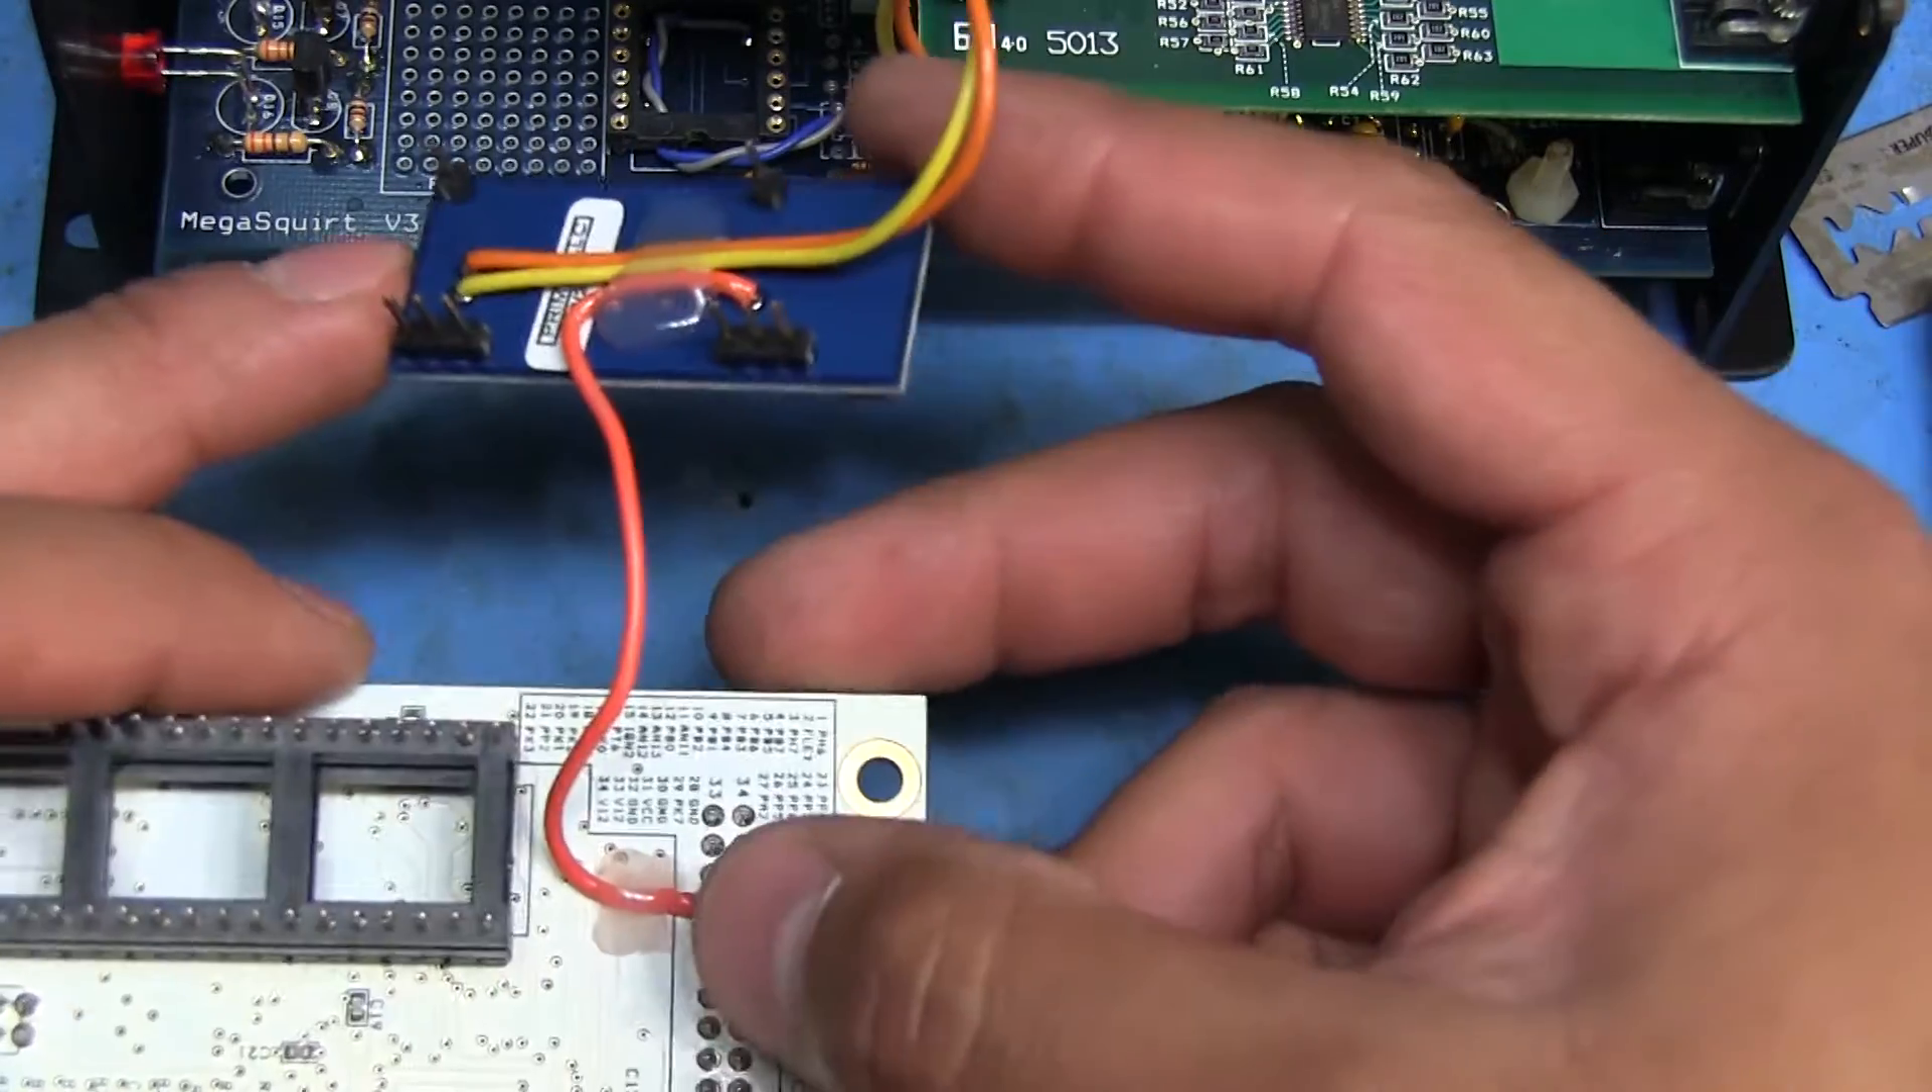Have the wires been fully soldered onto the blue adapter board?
Yes.